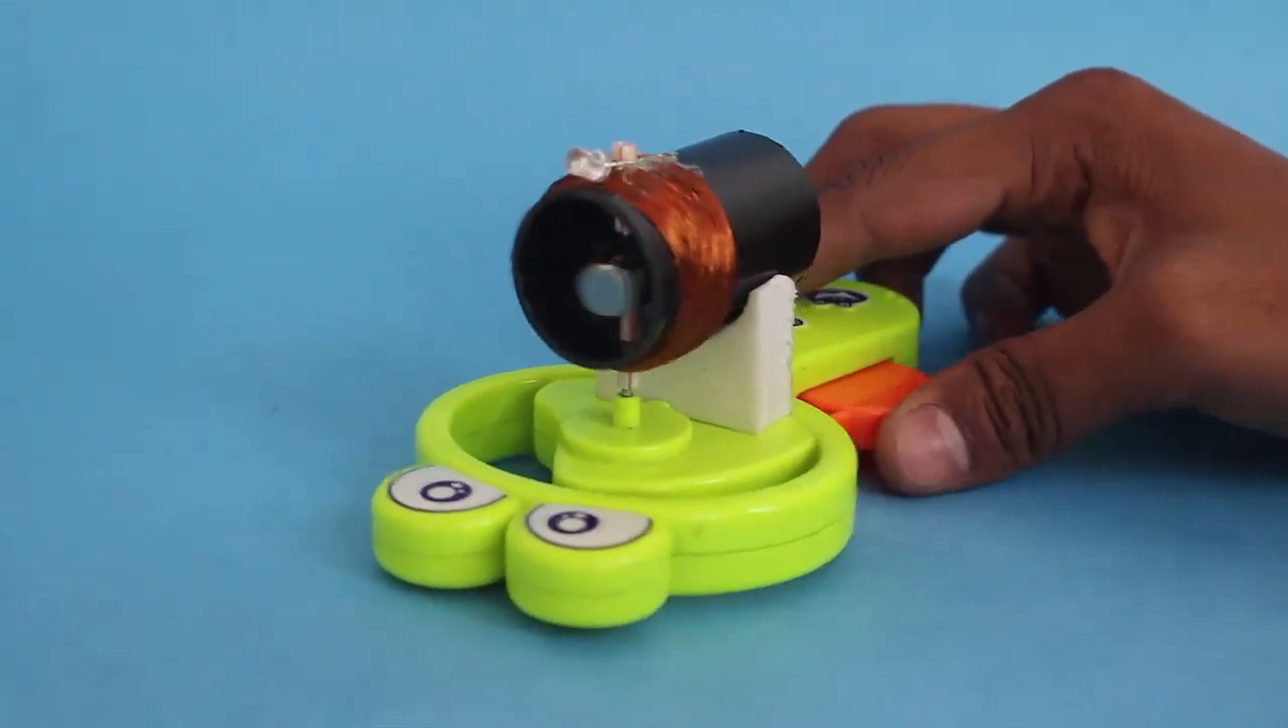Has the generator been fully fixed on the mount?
Yes.